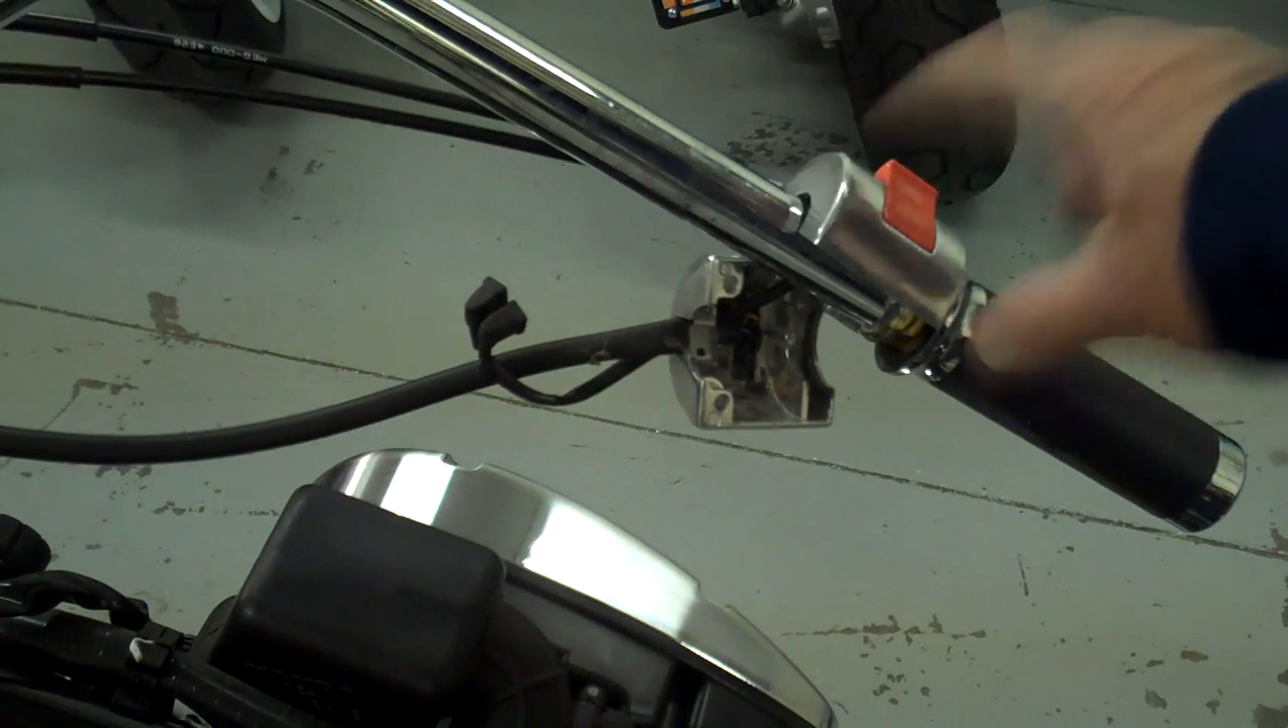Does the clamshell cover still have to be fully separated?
No.